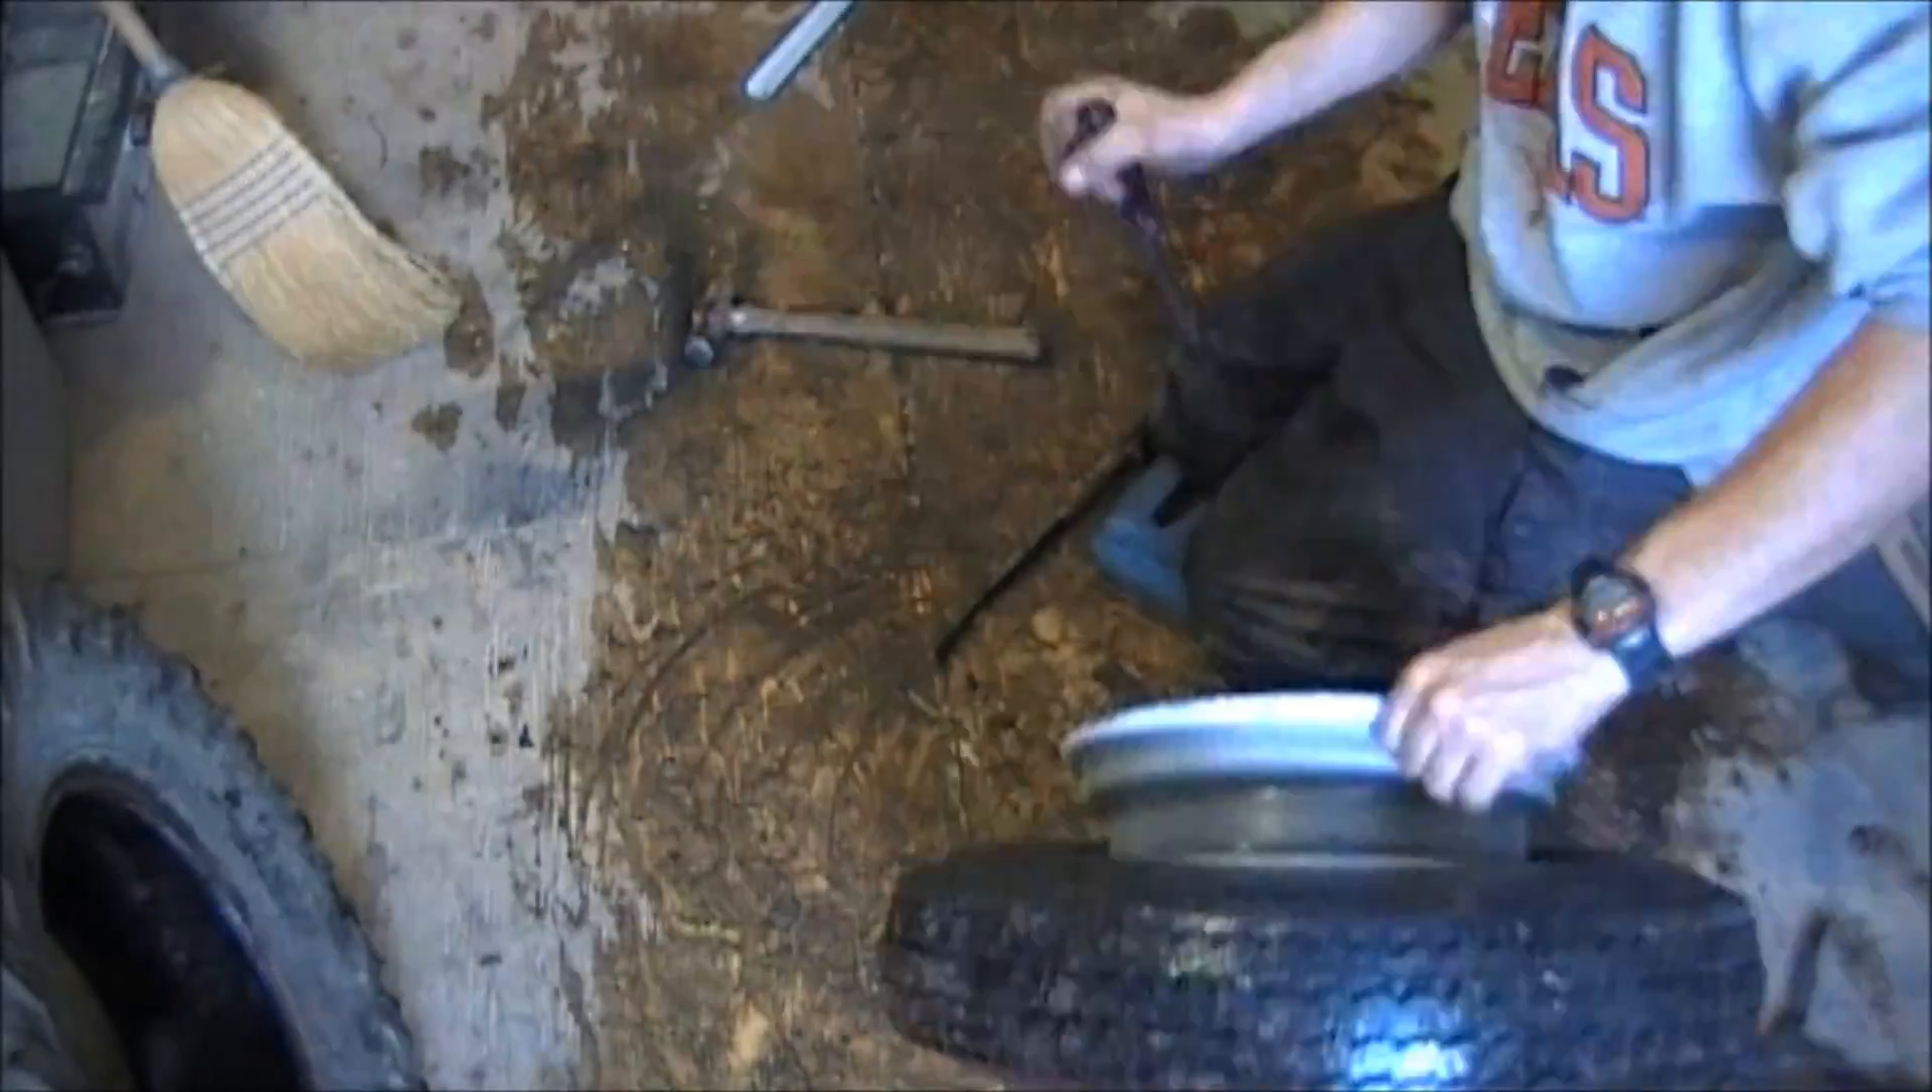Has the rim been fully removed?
No.